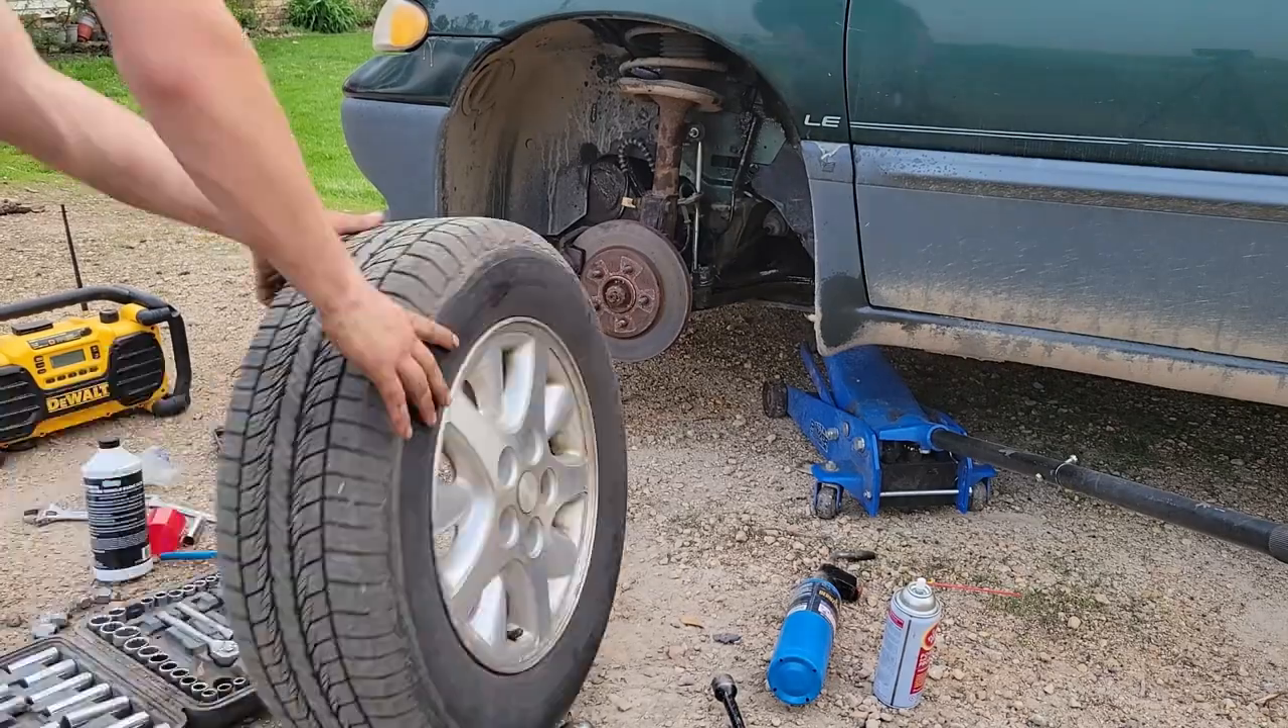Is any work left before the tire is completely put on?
Yes.